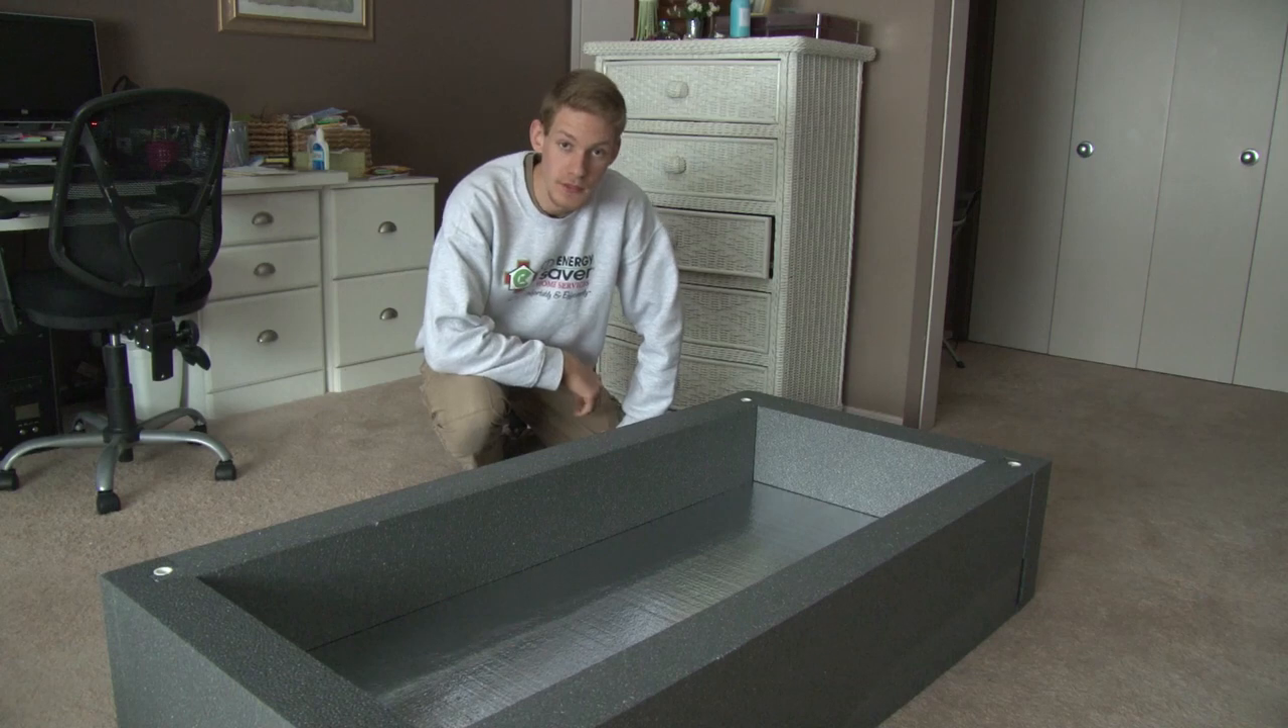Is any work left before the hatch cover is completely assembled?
No.